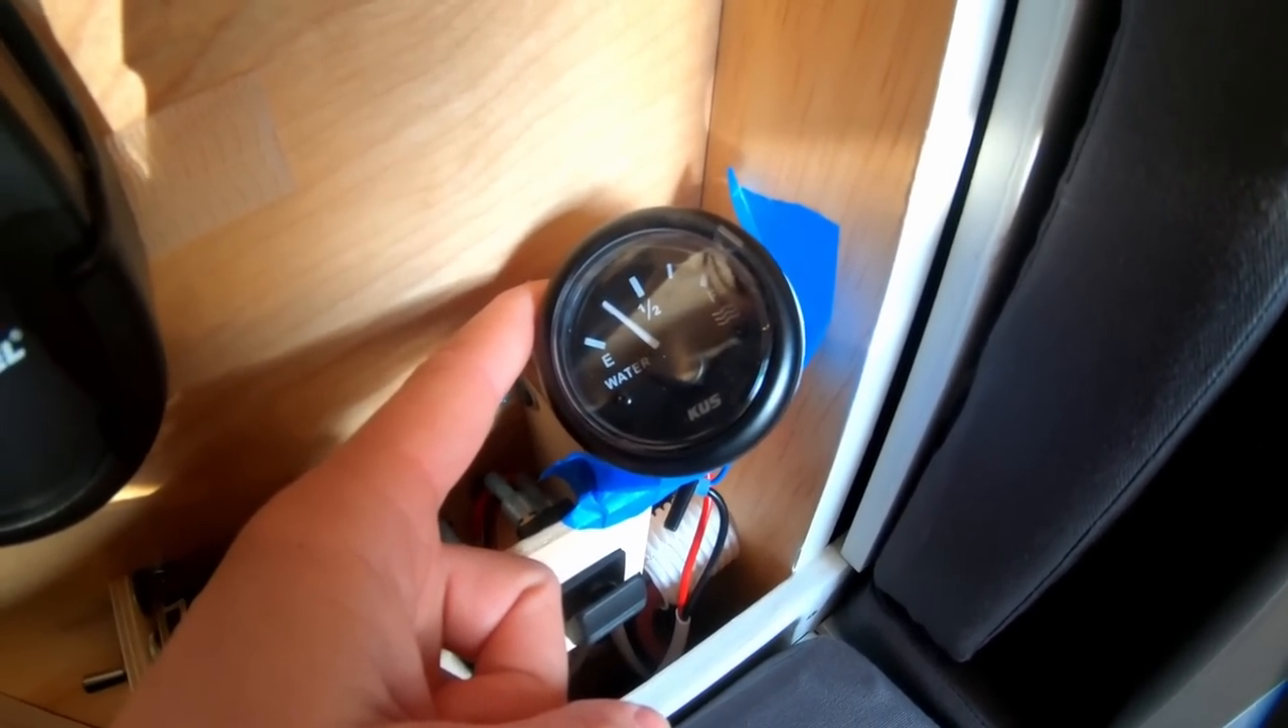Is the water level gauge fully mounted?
No.